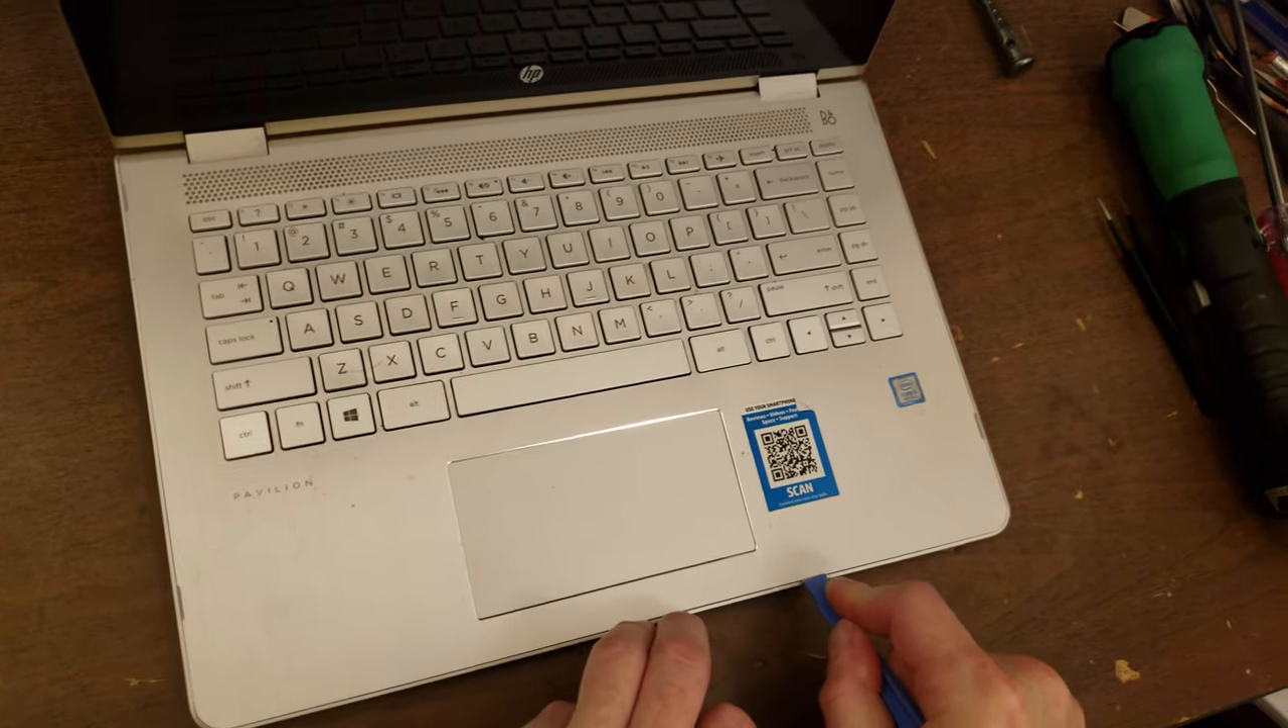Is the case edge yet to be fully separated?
Yes.